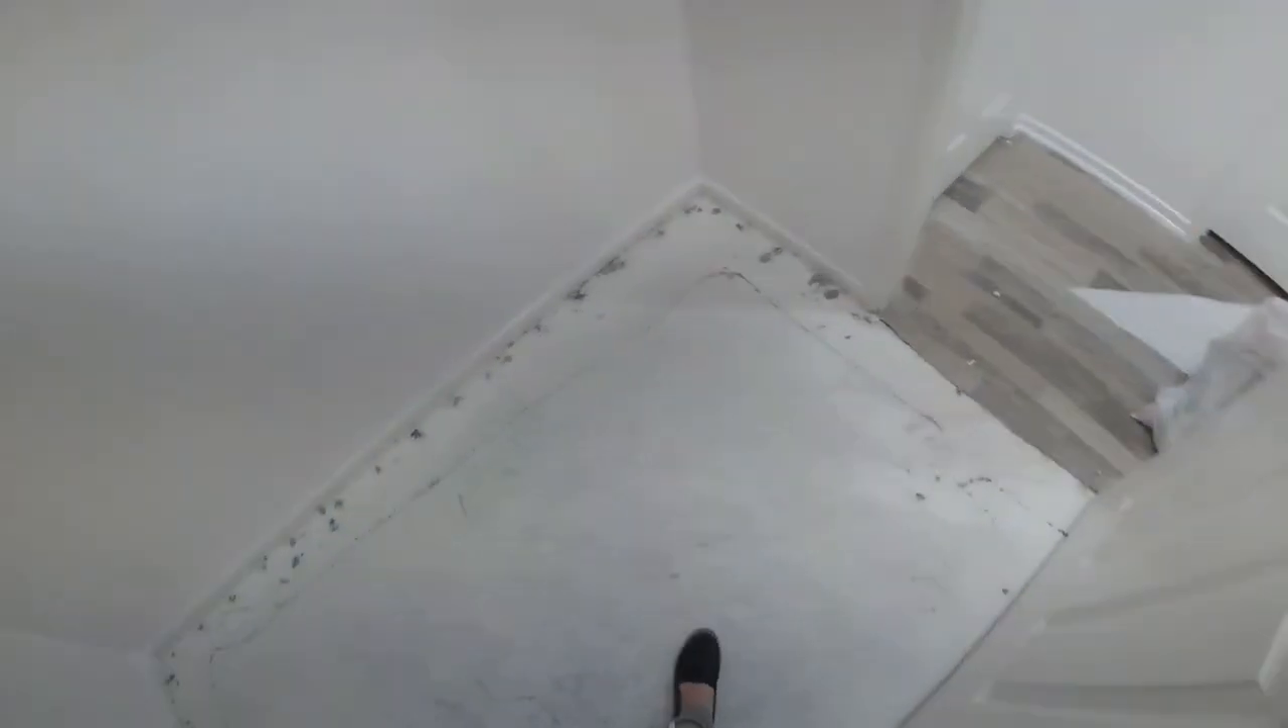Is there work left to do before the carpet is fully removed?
No.